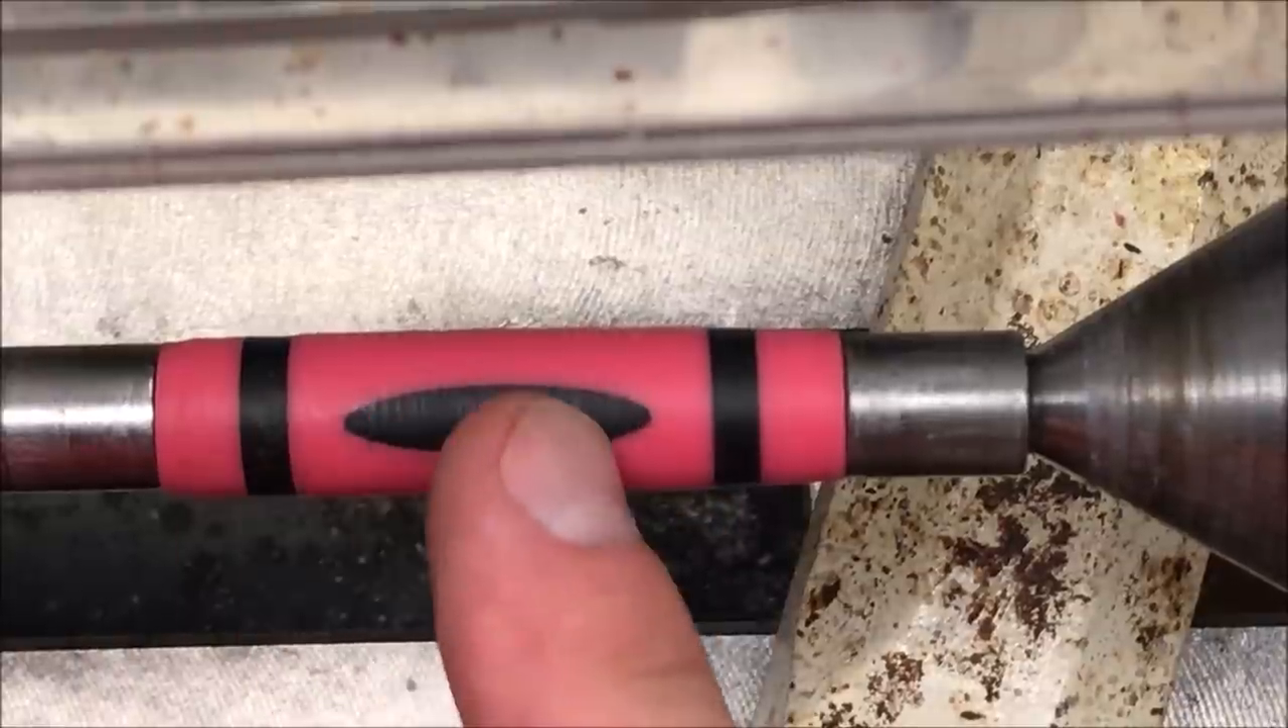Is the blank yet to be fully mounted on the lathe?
No.